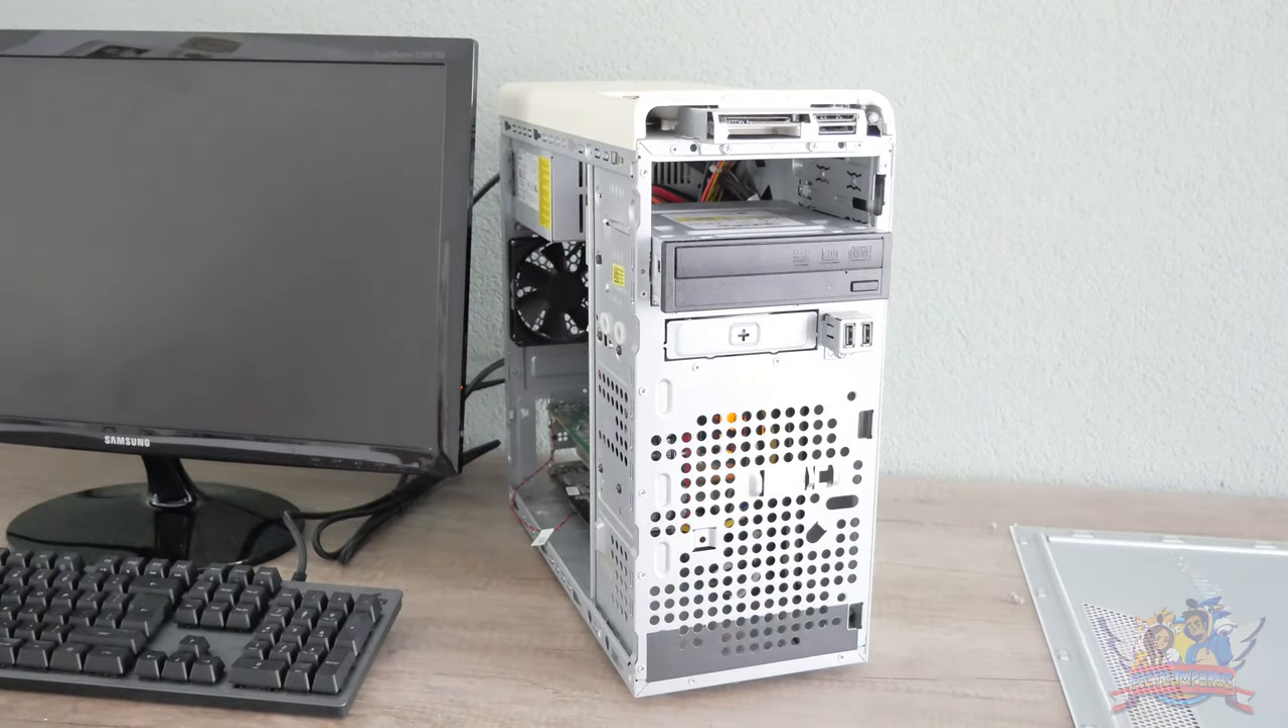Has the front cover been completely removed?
Yes.